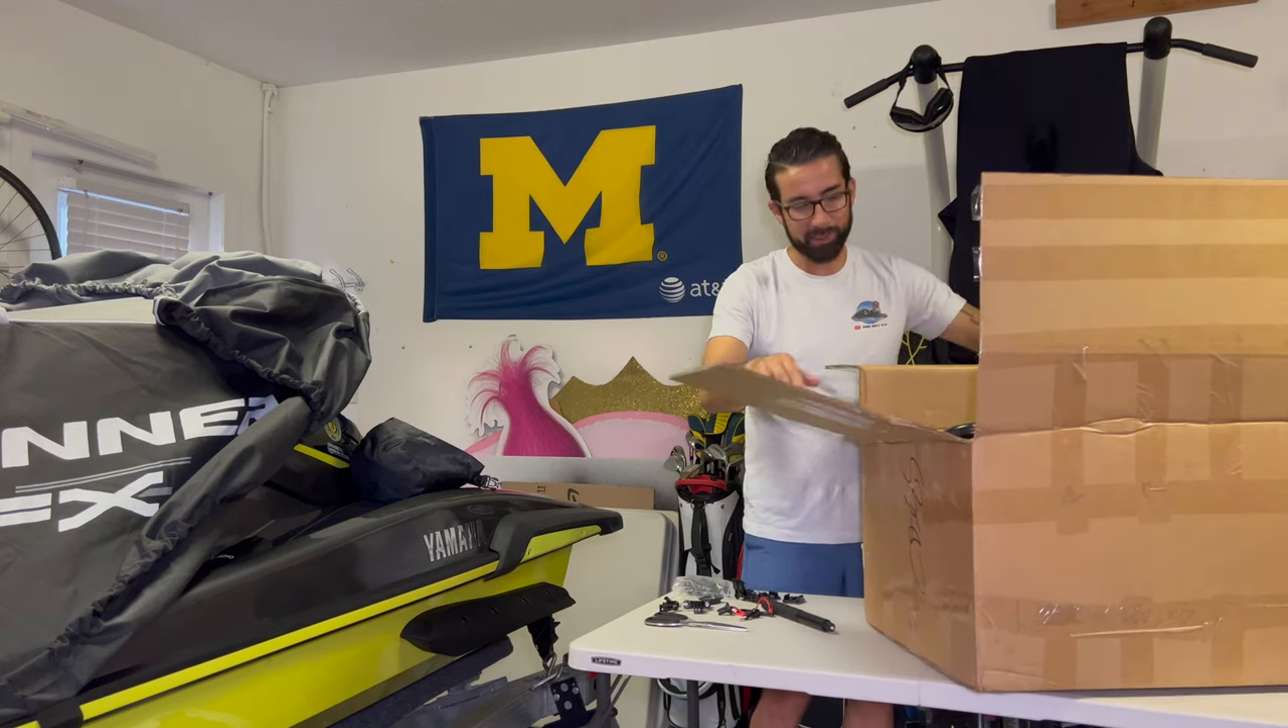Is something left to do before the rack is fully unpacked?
Yes.